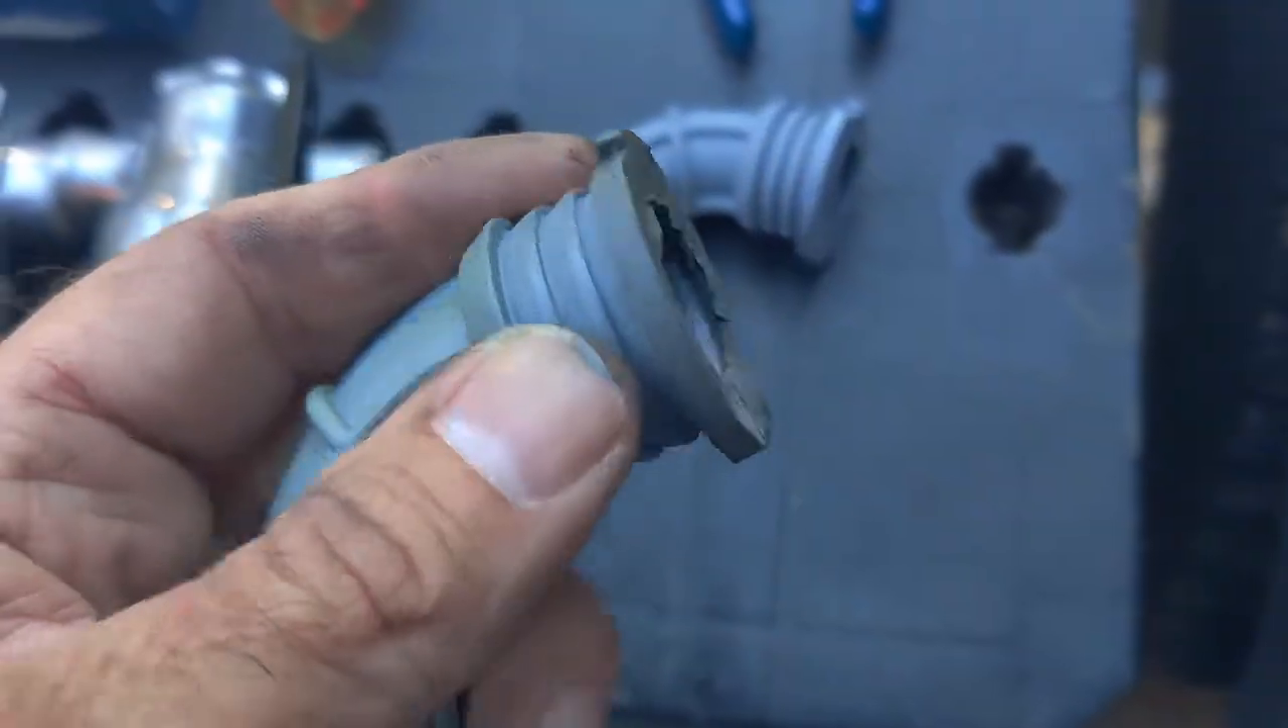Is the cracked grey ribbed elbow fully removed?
Yes.